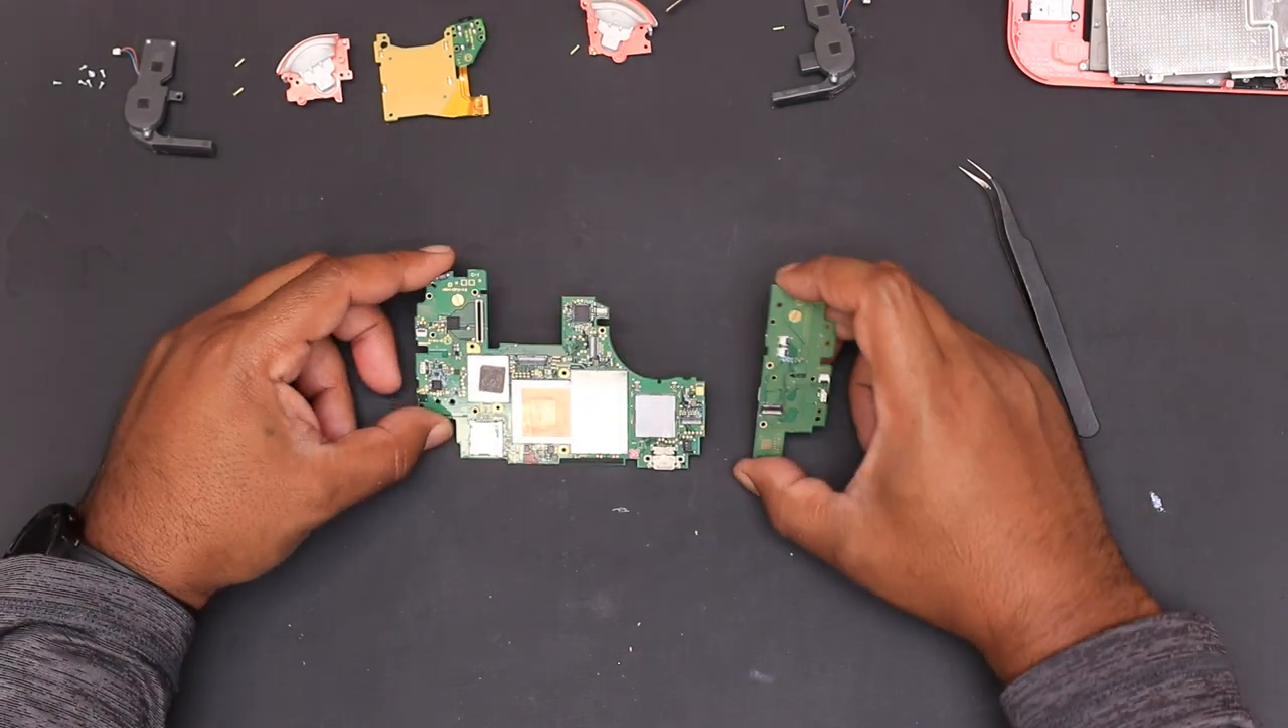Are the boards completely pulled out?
Yes.